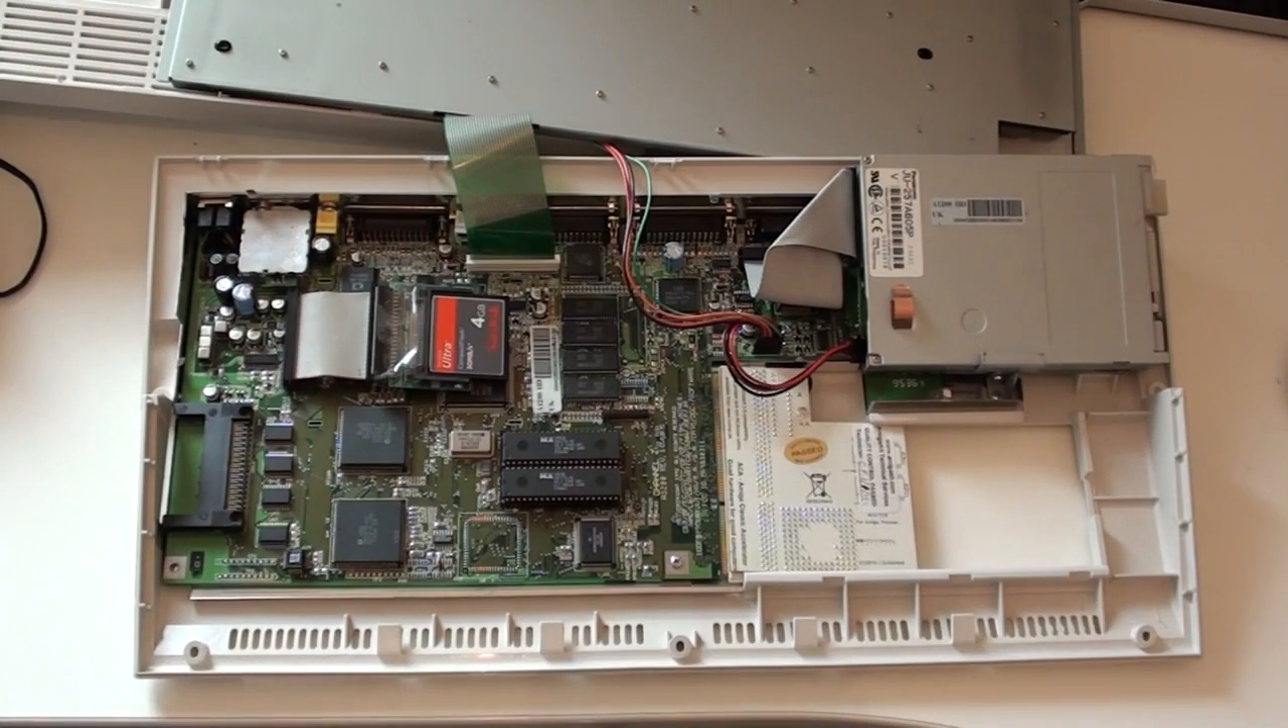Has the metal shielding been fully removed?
Yes.